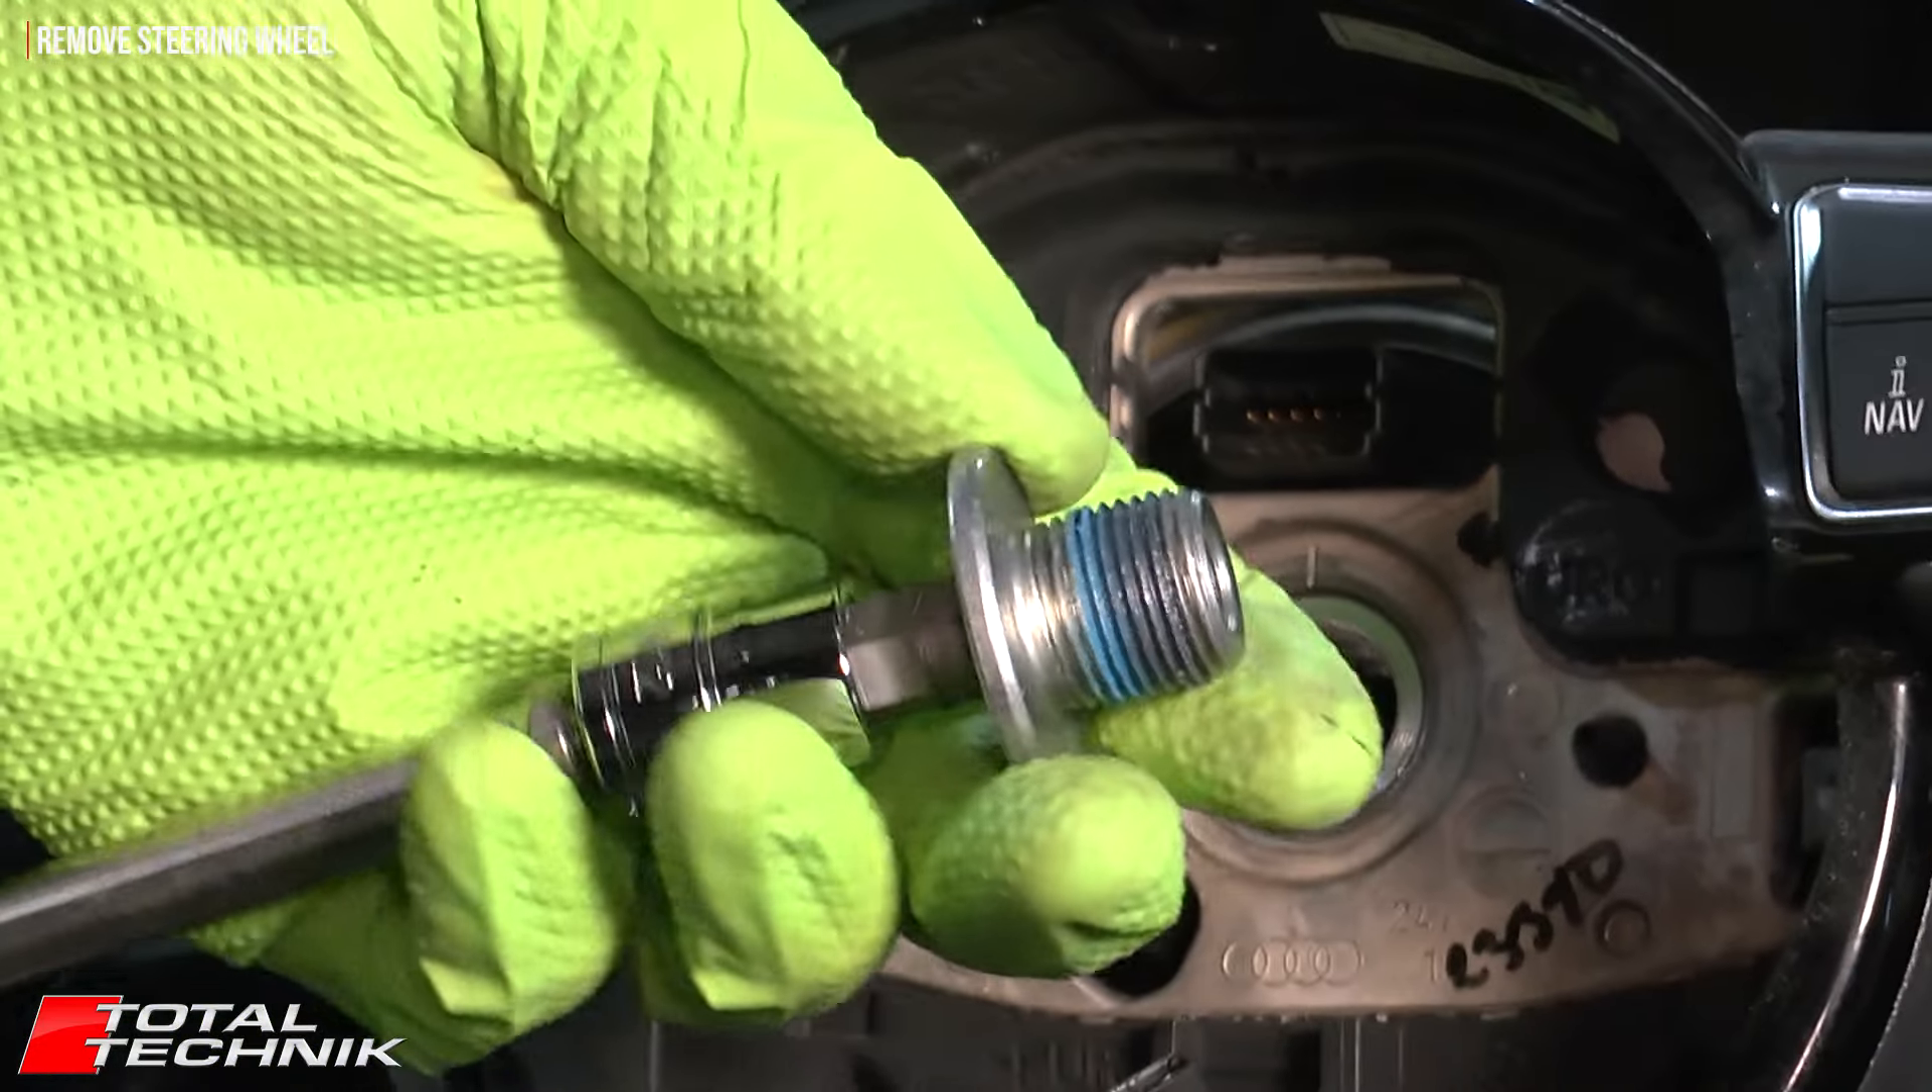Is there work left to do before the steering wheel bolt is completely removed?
No.